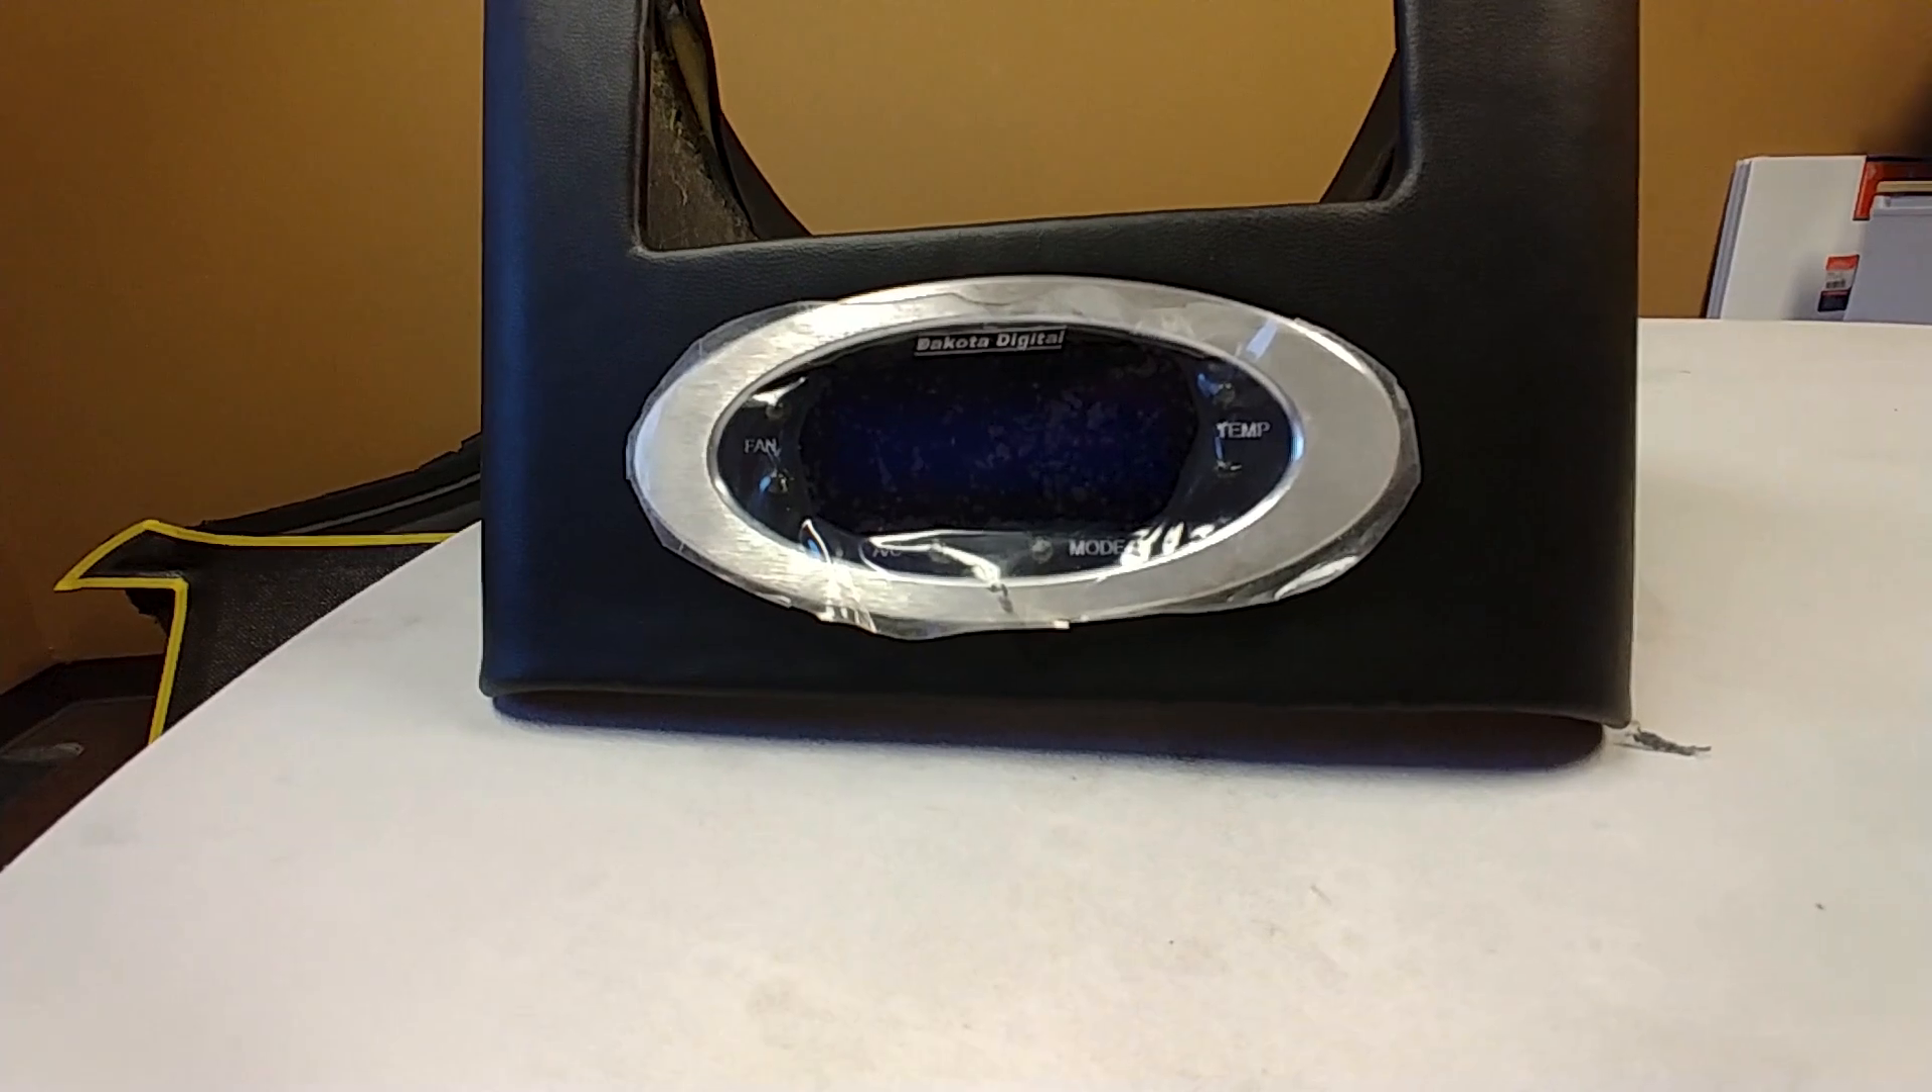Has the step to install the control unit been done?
Yes.